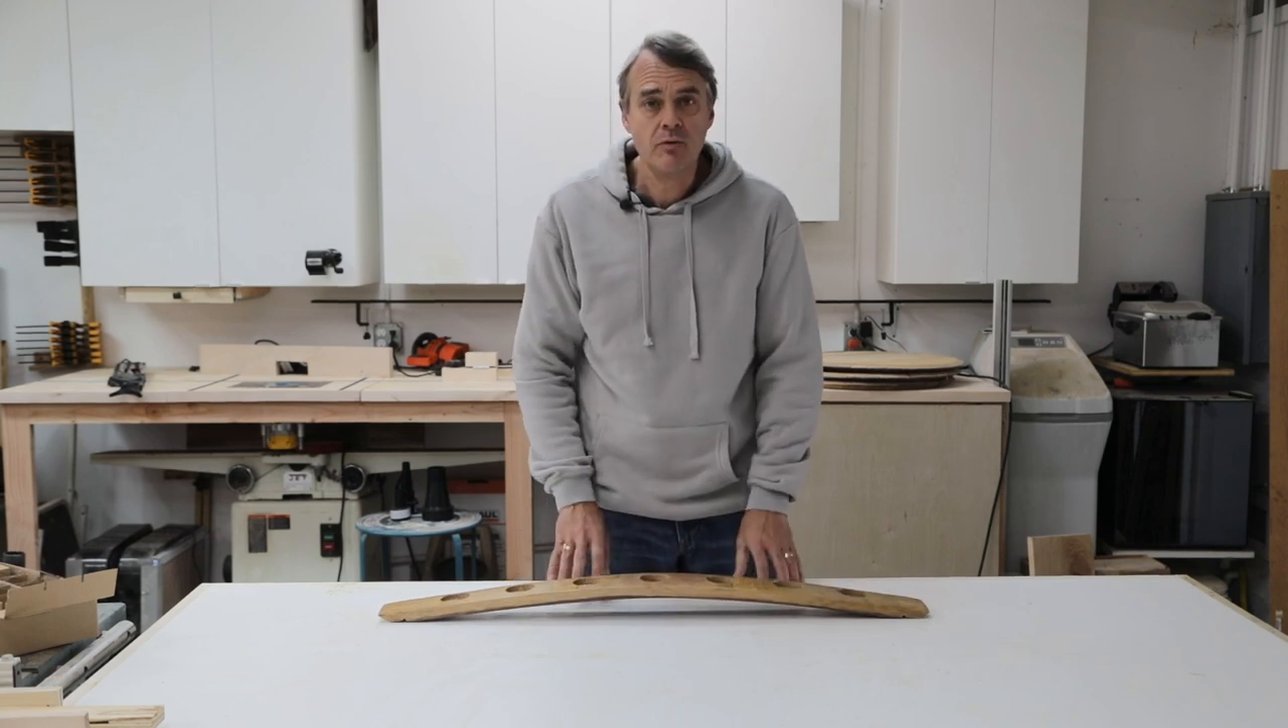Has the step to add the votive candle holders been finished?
No.